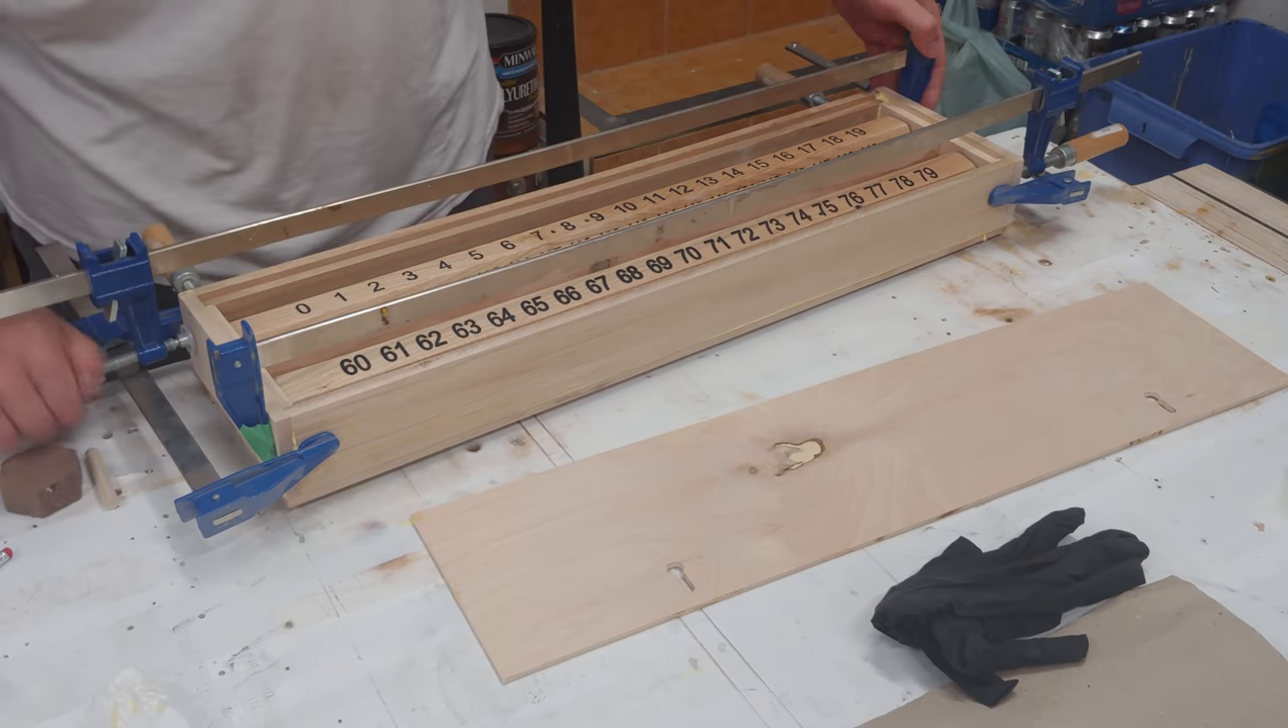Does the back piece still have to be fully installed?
Yes.